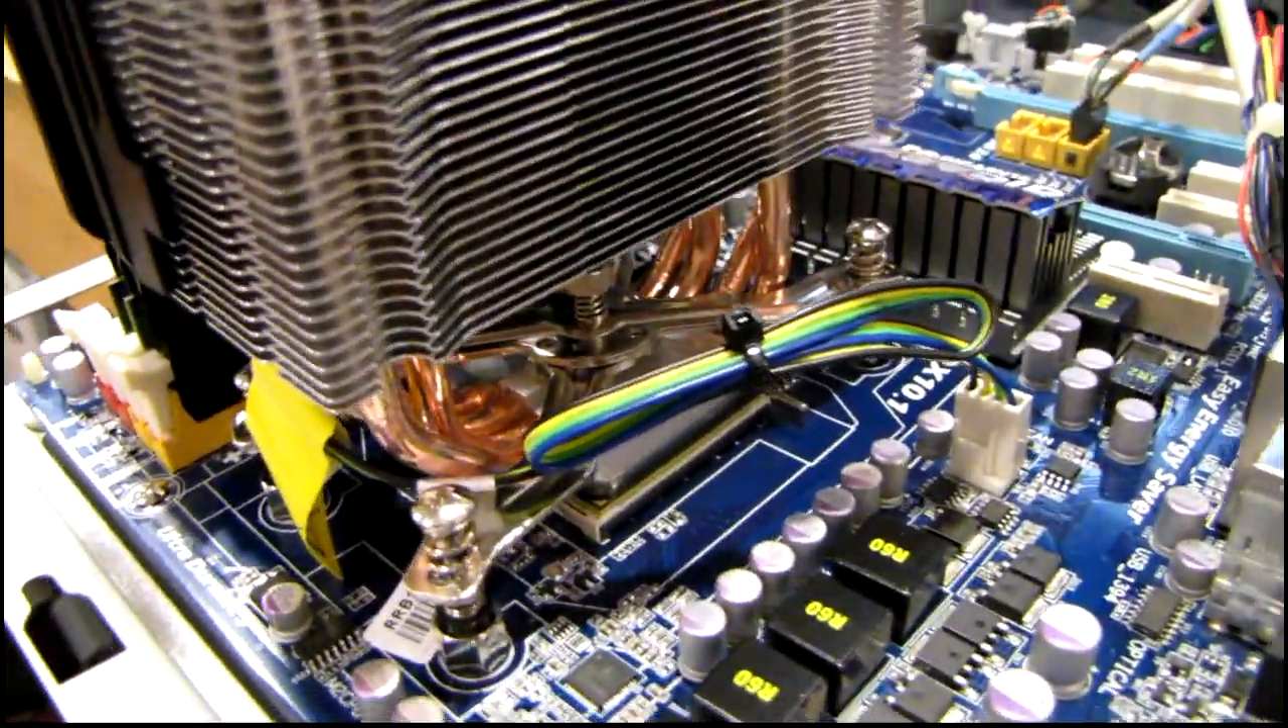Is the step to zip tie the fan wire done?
Yes.